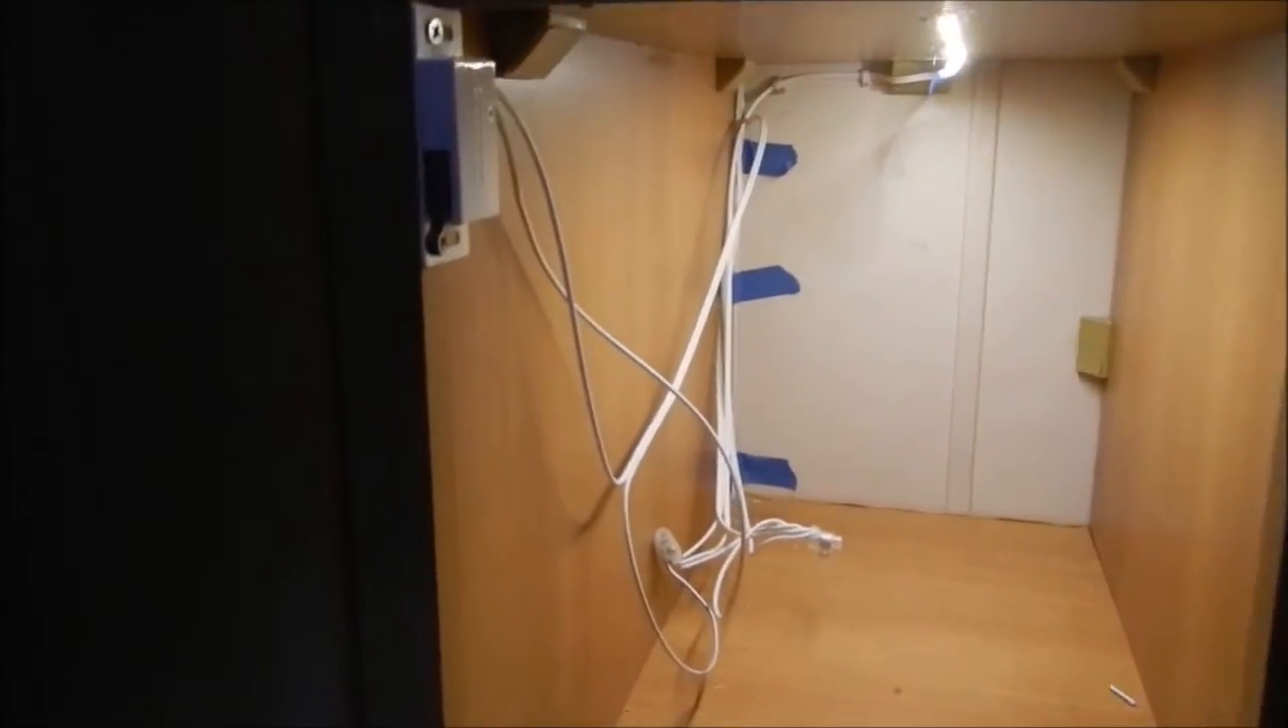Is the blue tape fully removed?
No.